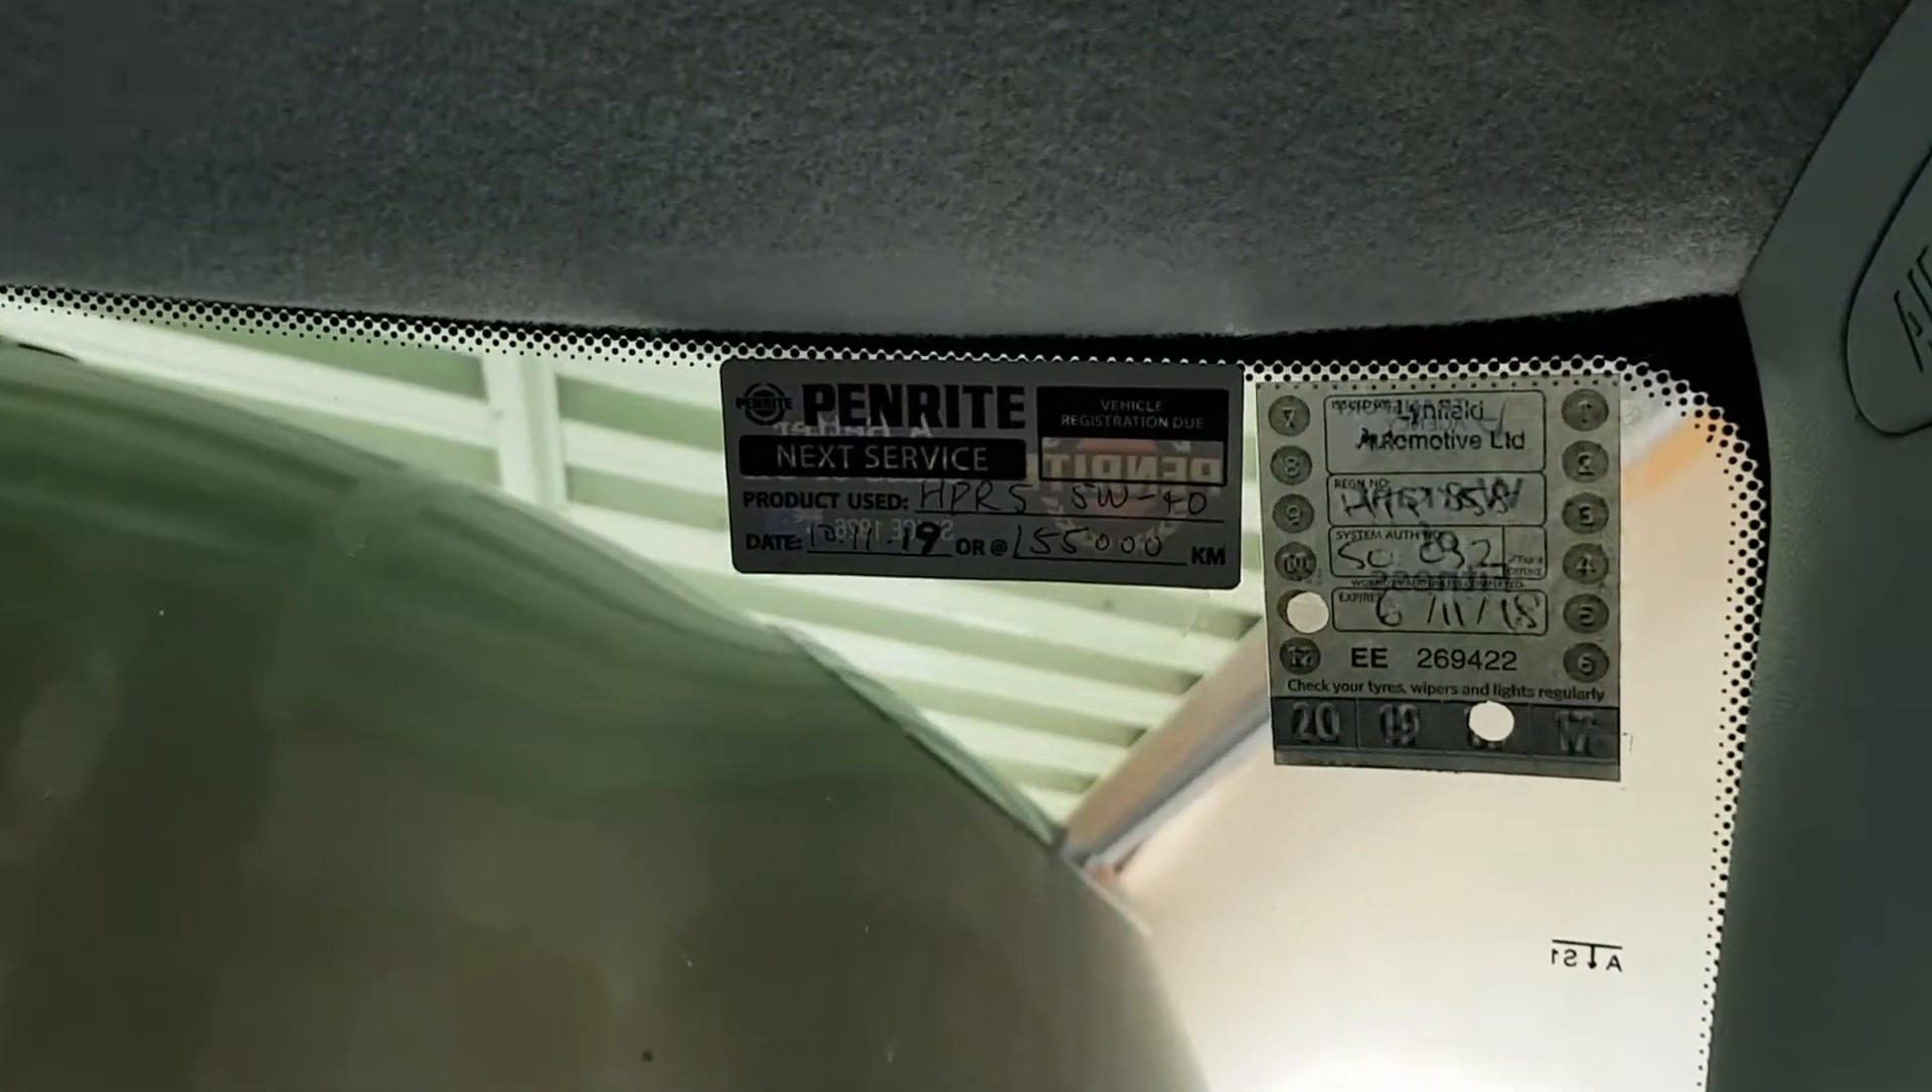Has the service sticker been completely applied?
Yes.